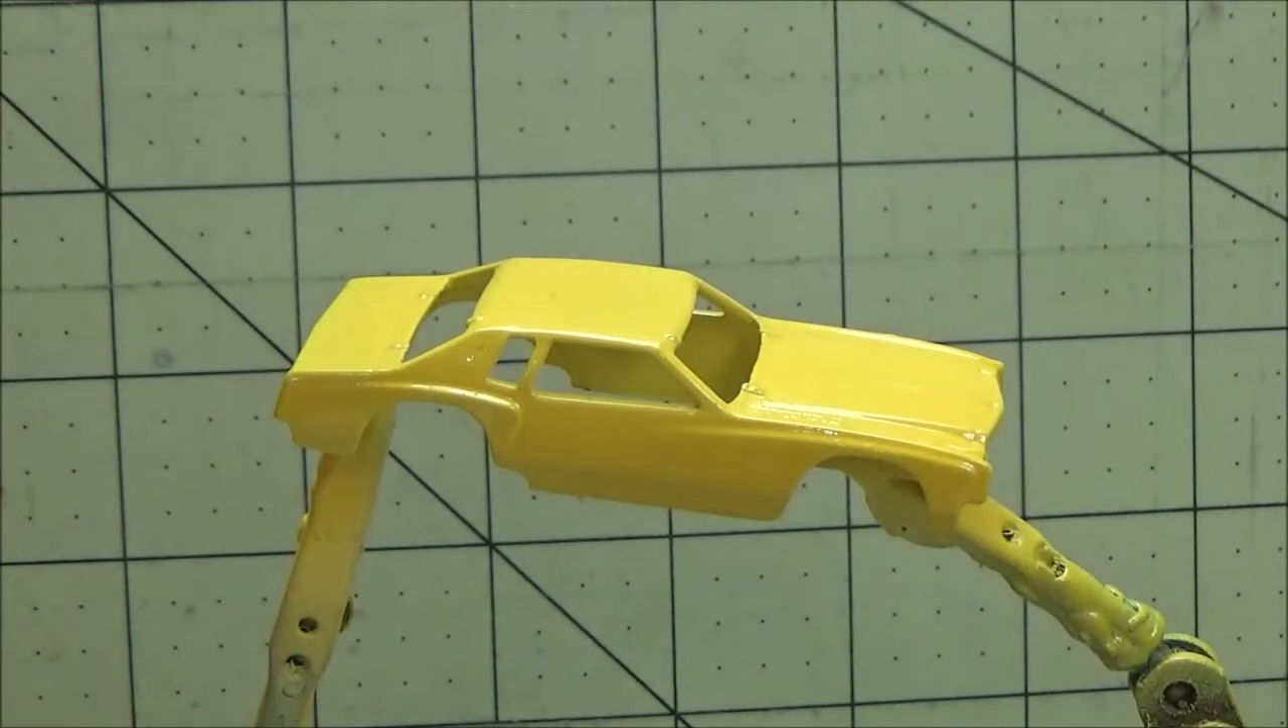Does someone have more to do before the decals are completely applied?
Yes.